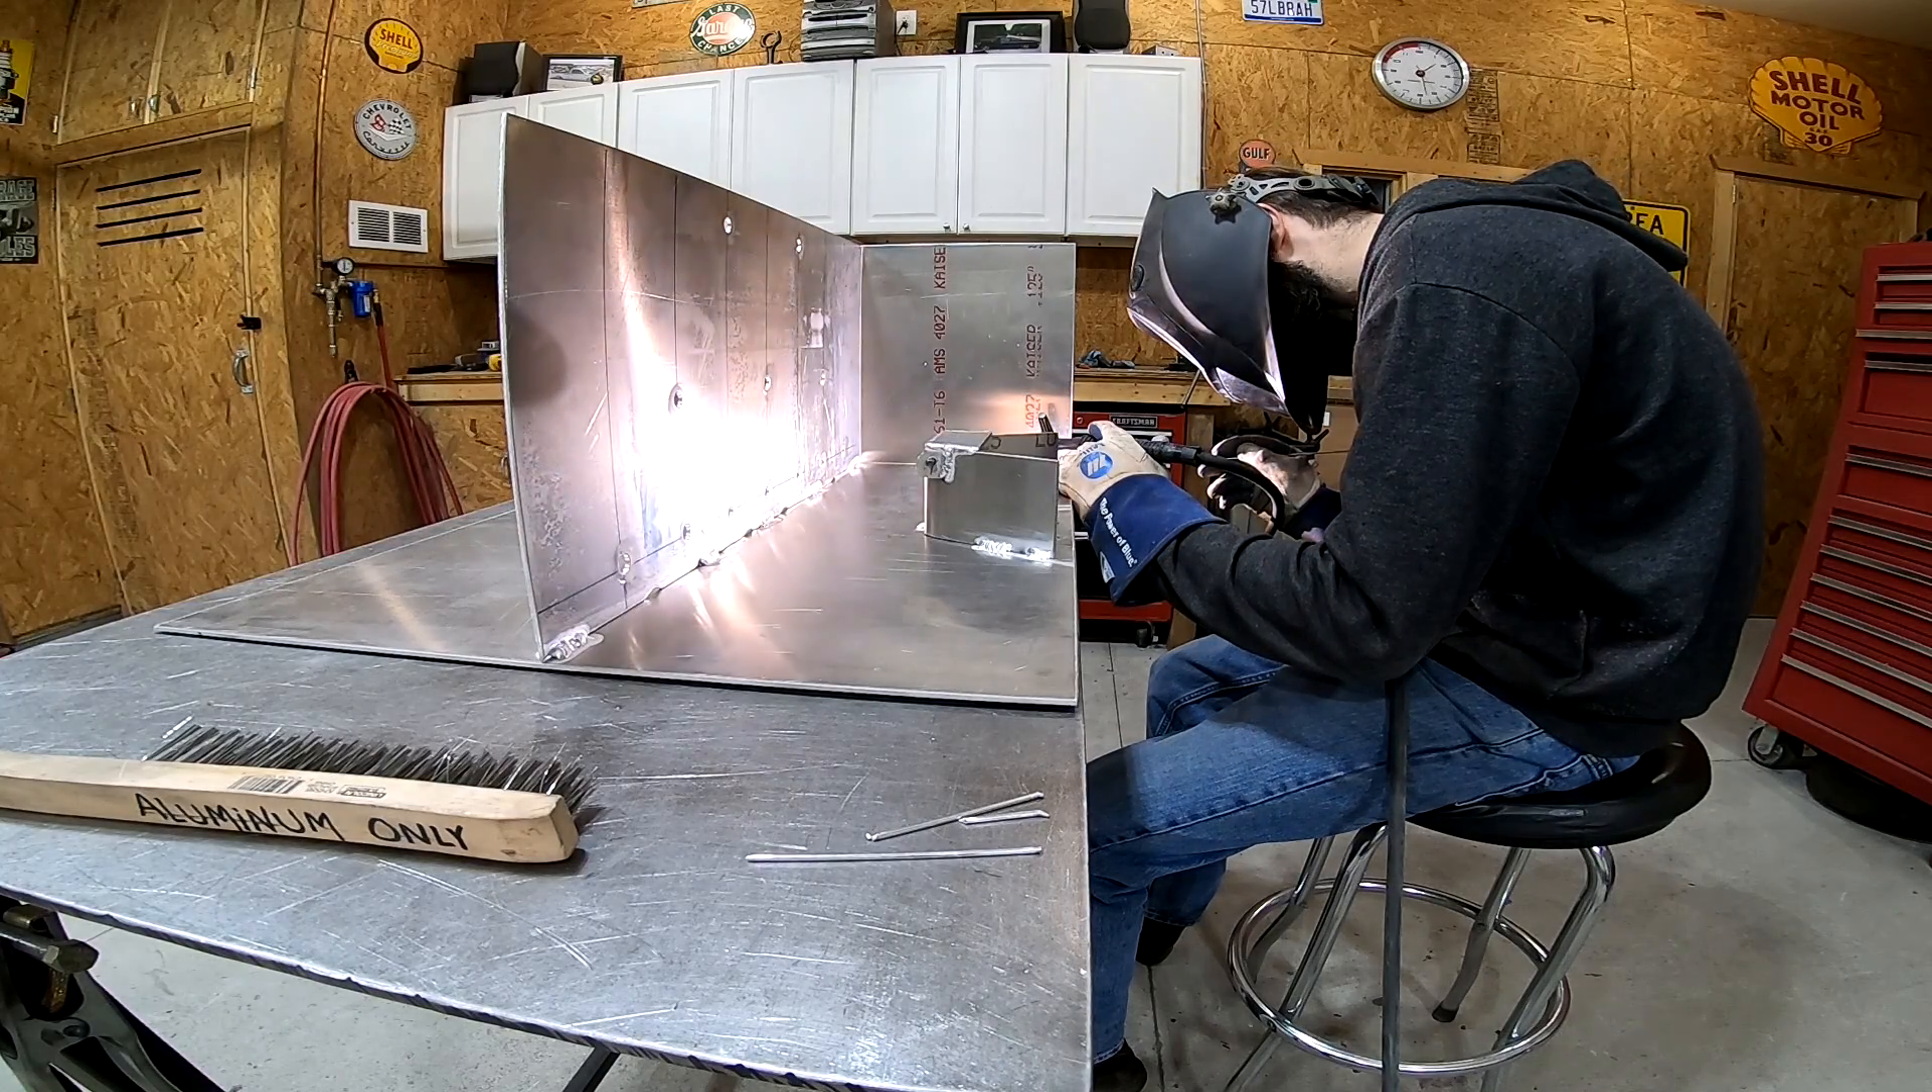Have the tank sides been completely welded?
No.